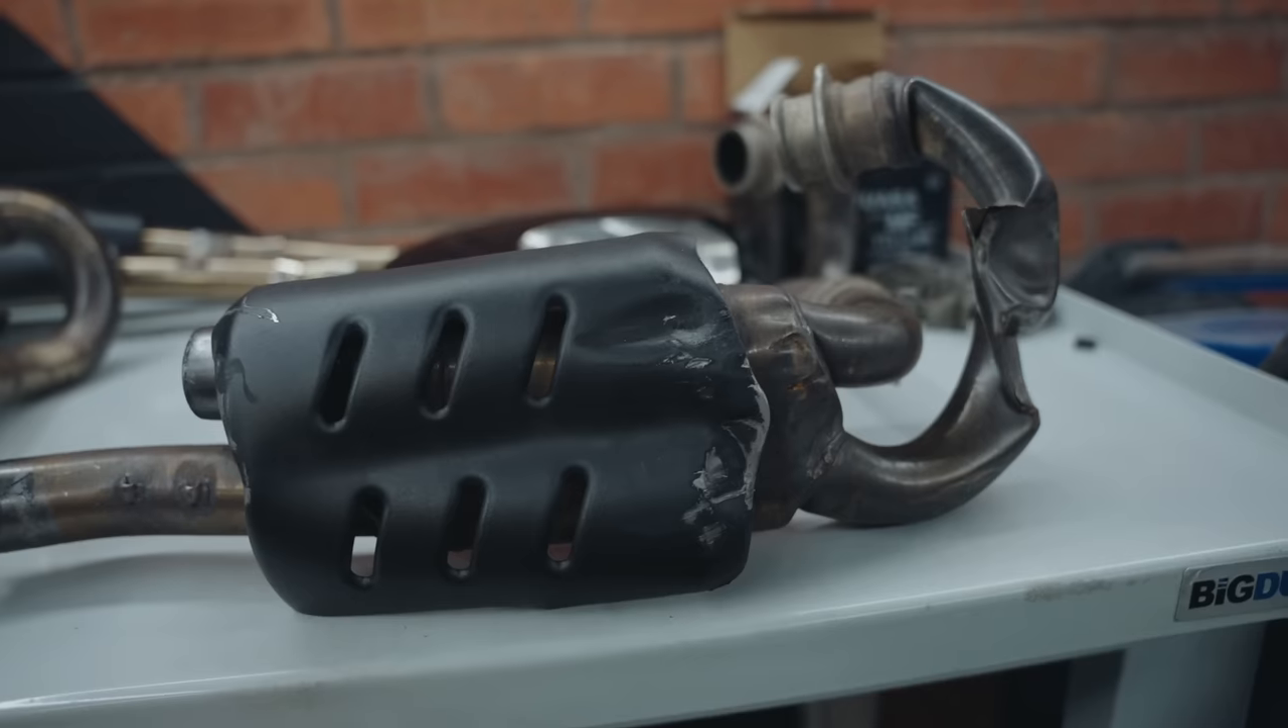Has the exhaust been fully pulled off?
Yes.